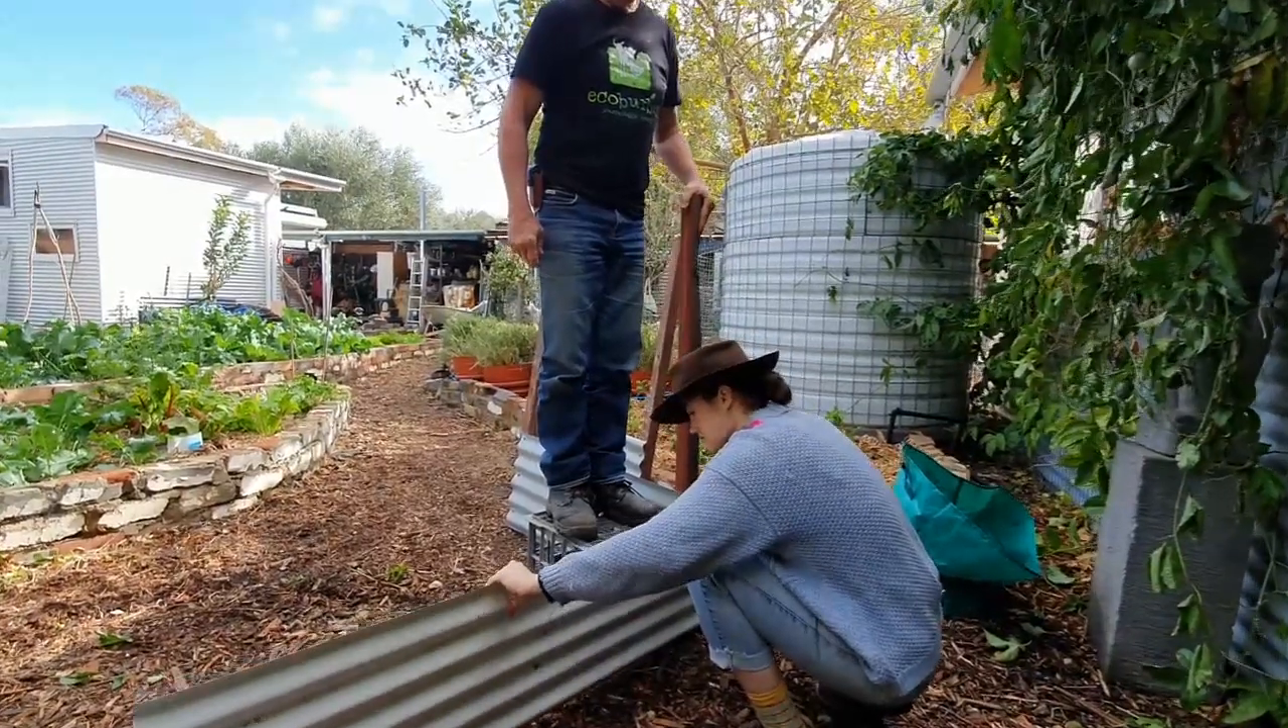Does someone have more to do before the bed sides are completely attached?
Yes.